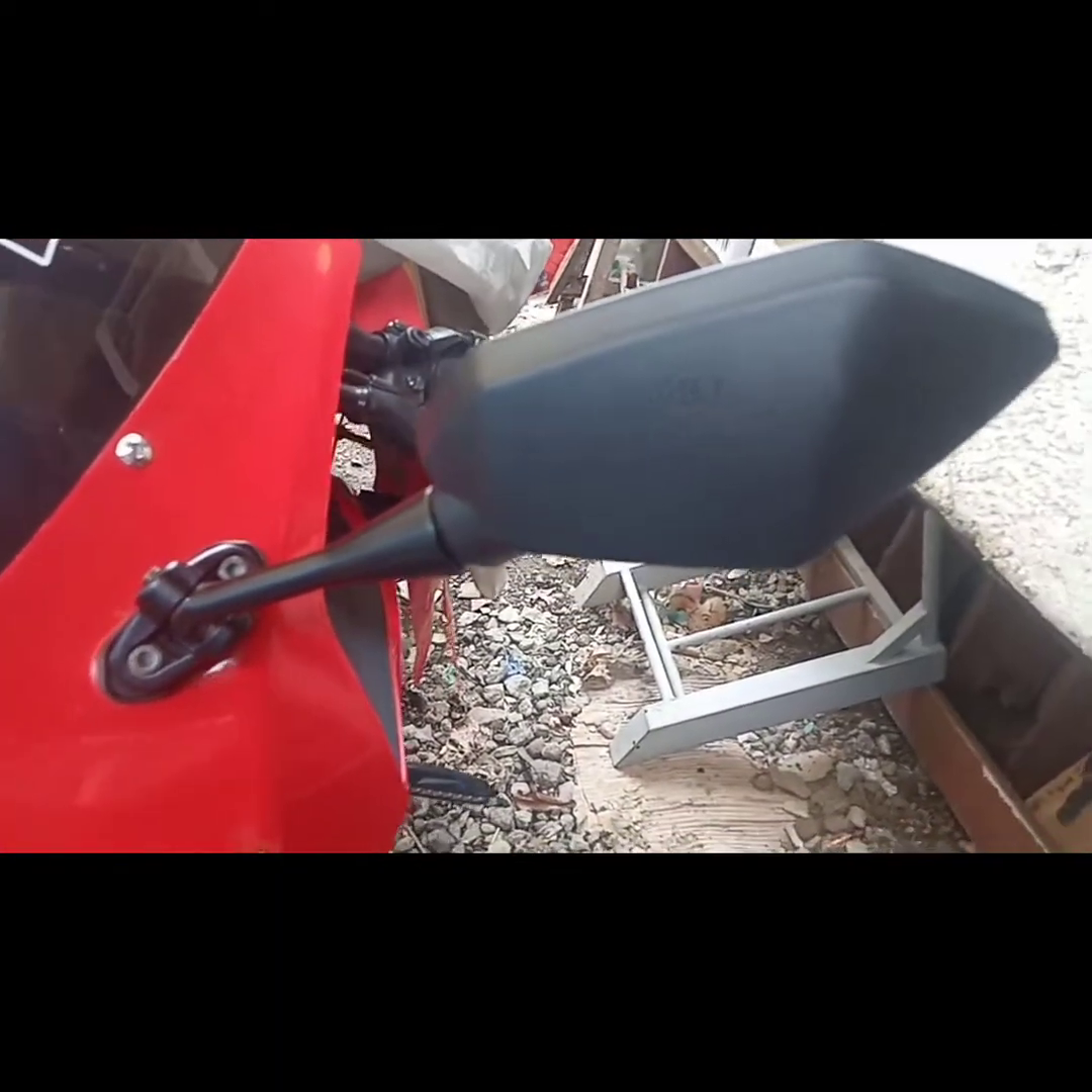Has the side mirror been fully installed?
Yes.